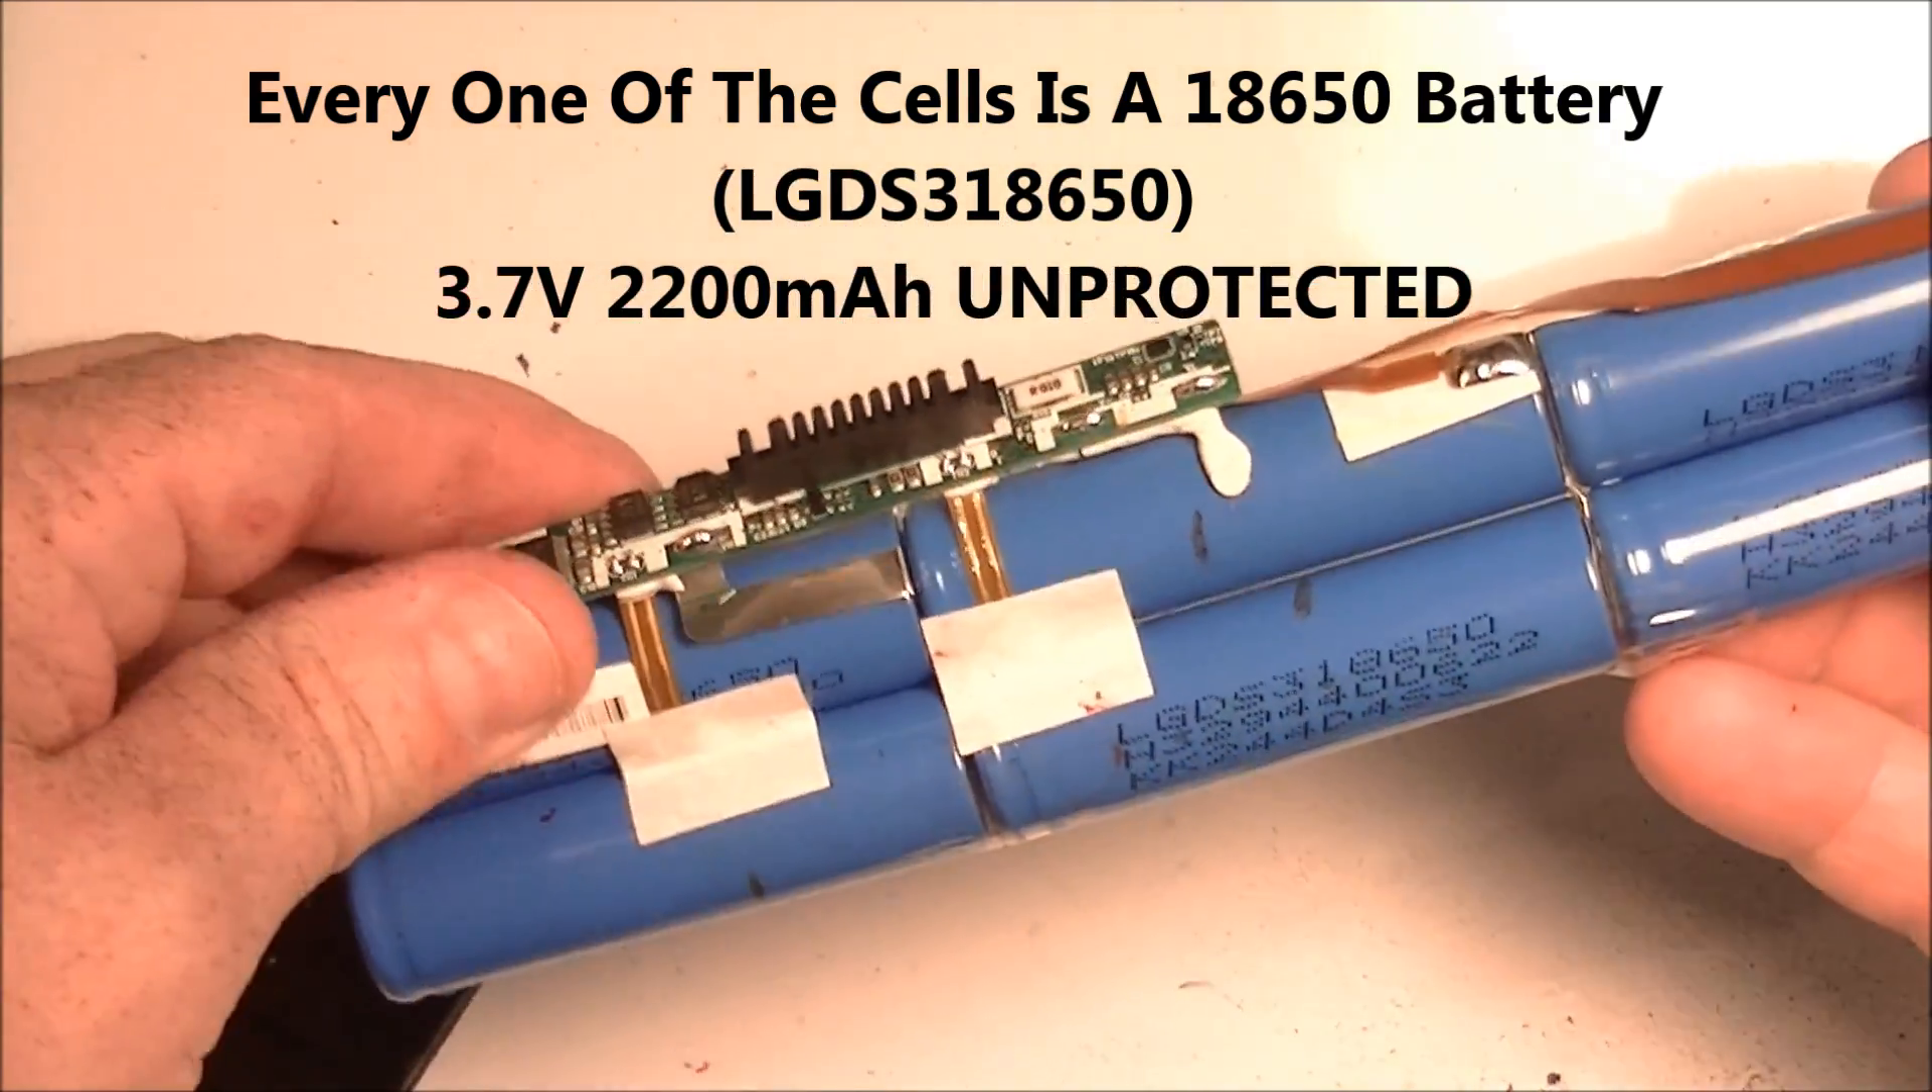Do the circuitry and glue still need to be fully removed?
Yes.